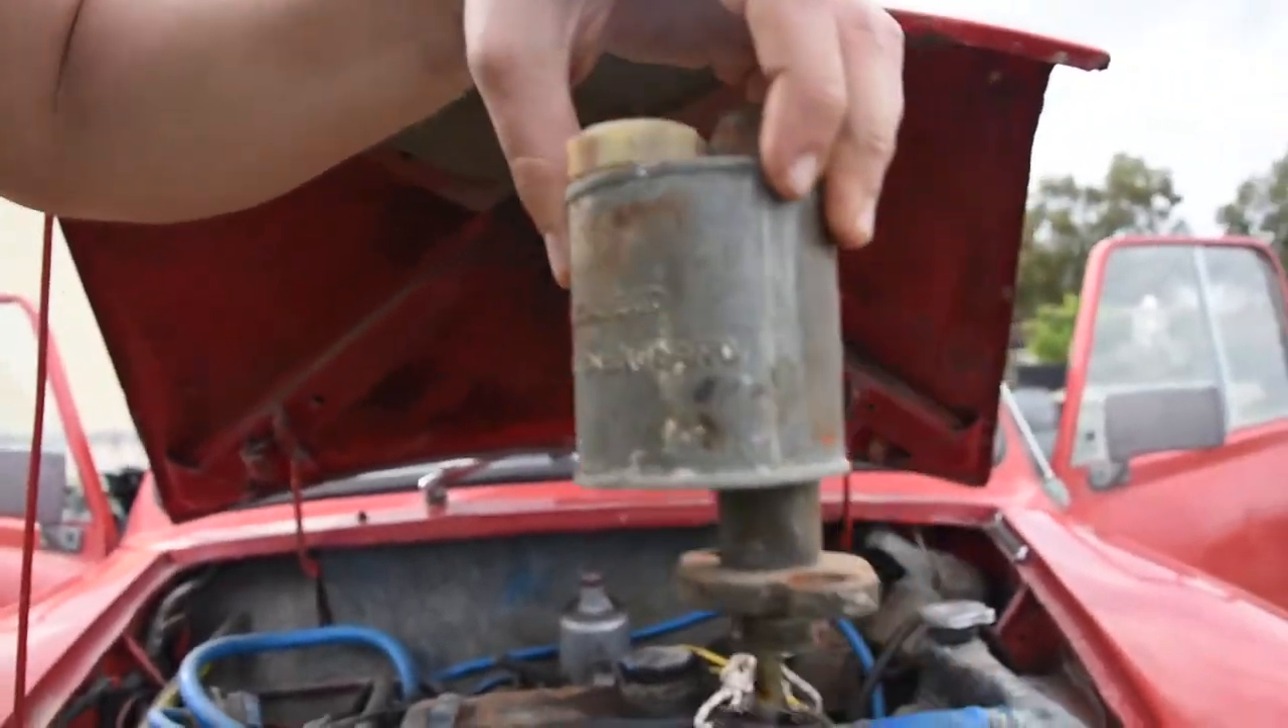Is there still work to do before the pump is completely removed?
No.